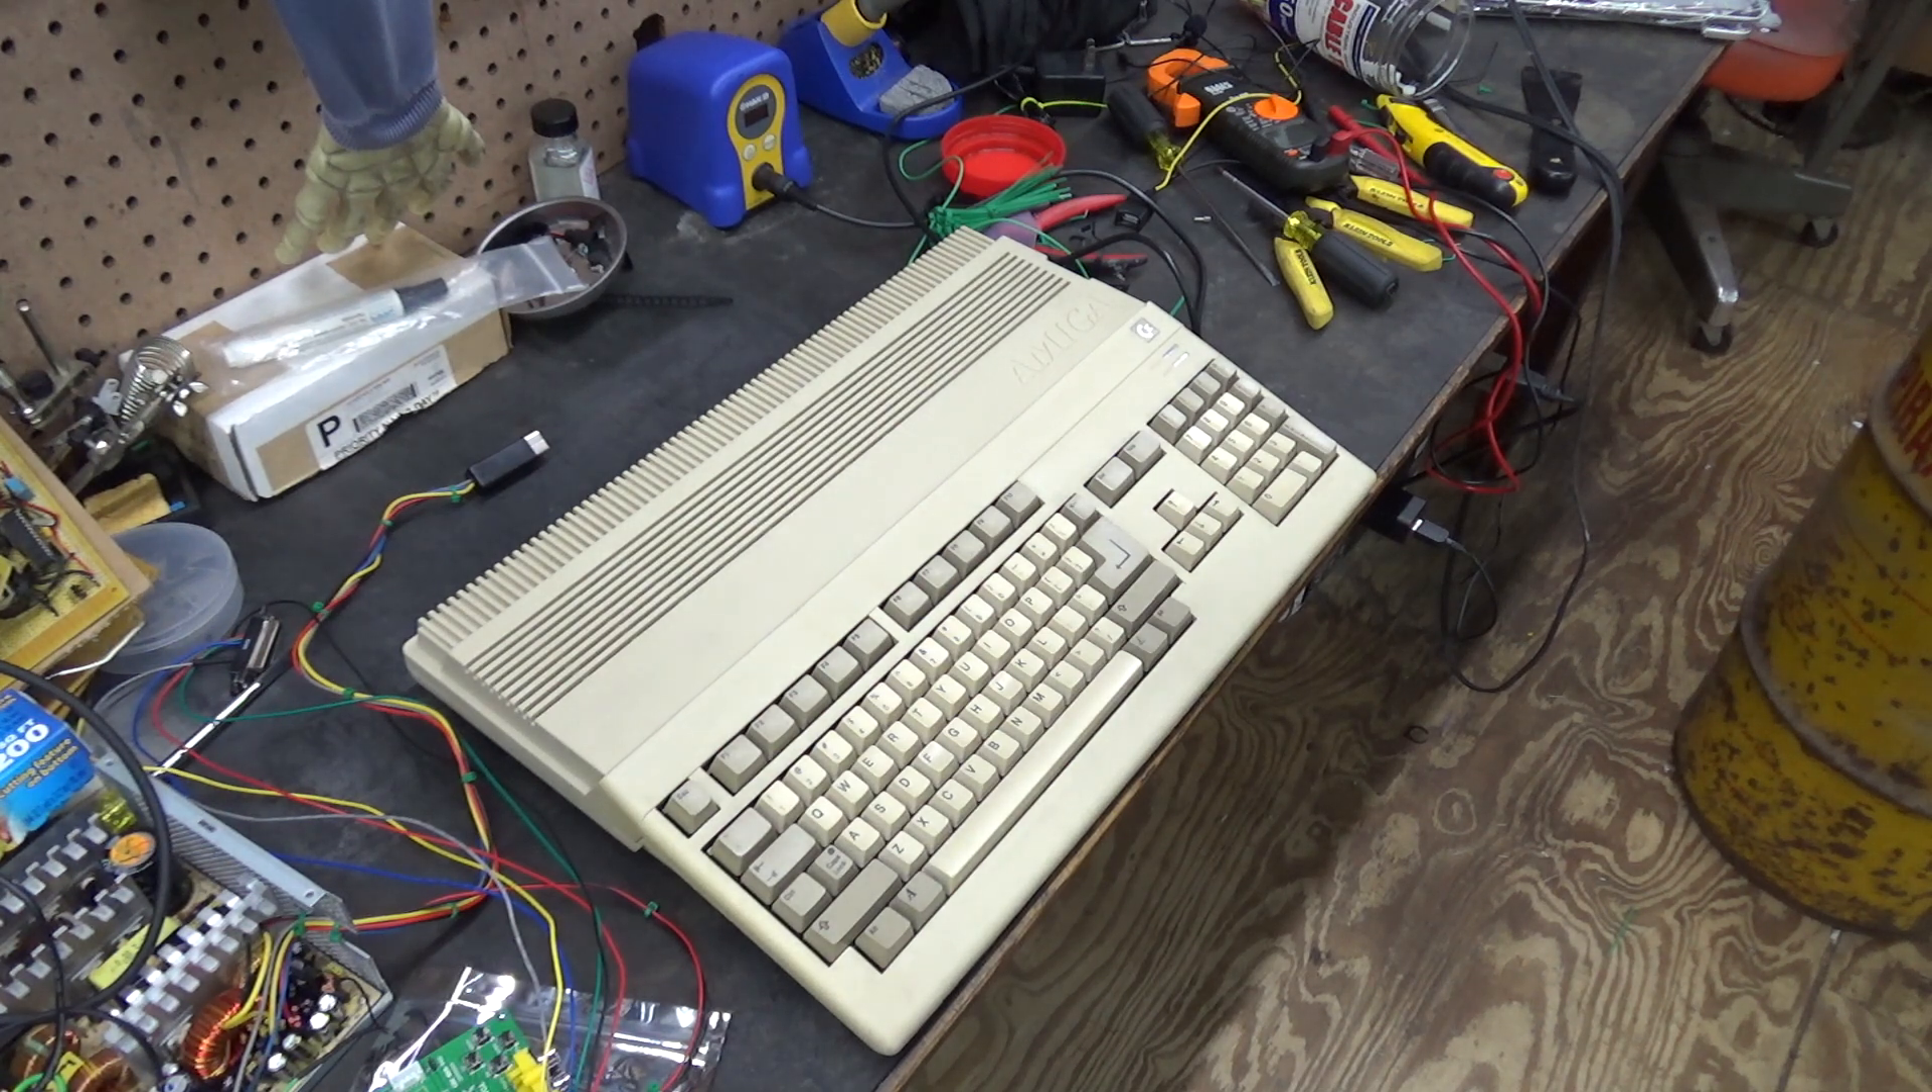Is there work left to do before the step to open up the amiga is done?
Yes.